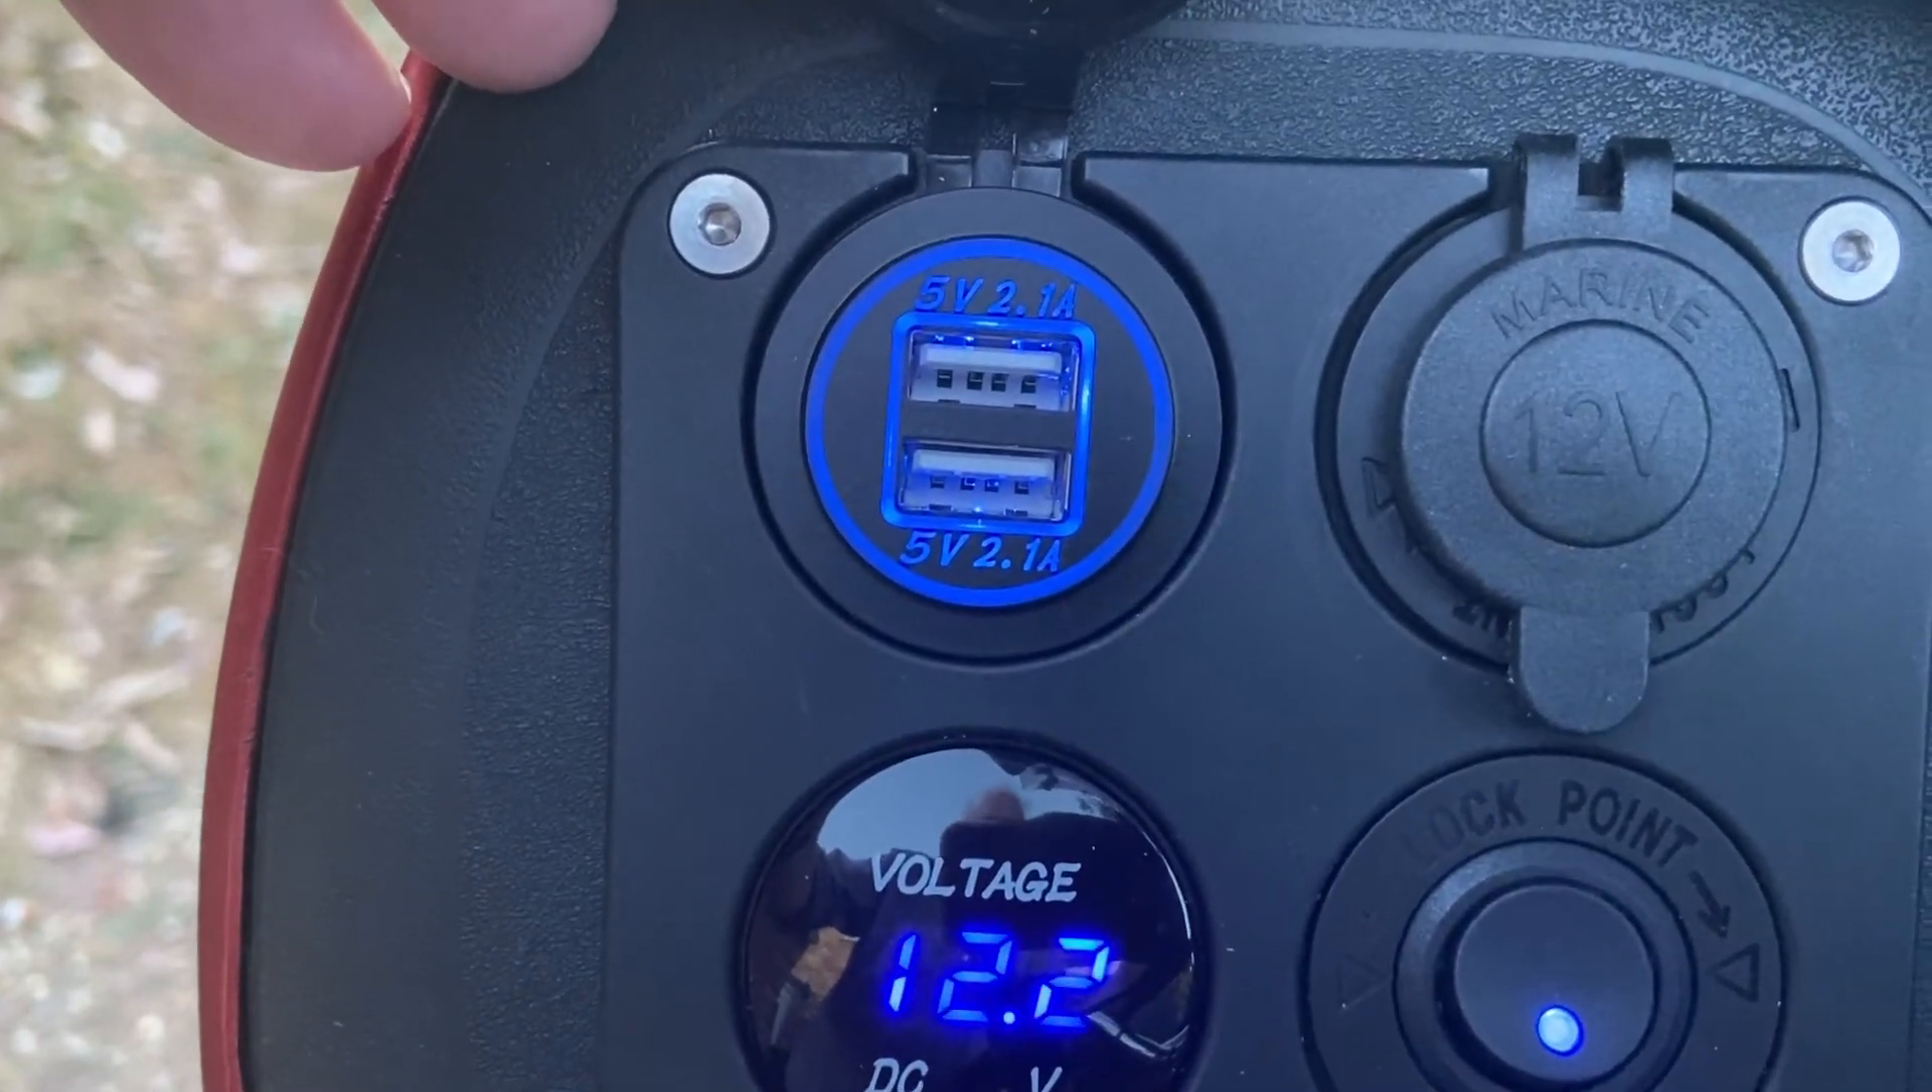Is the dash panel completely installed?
Yes.